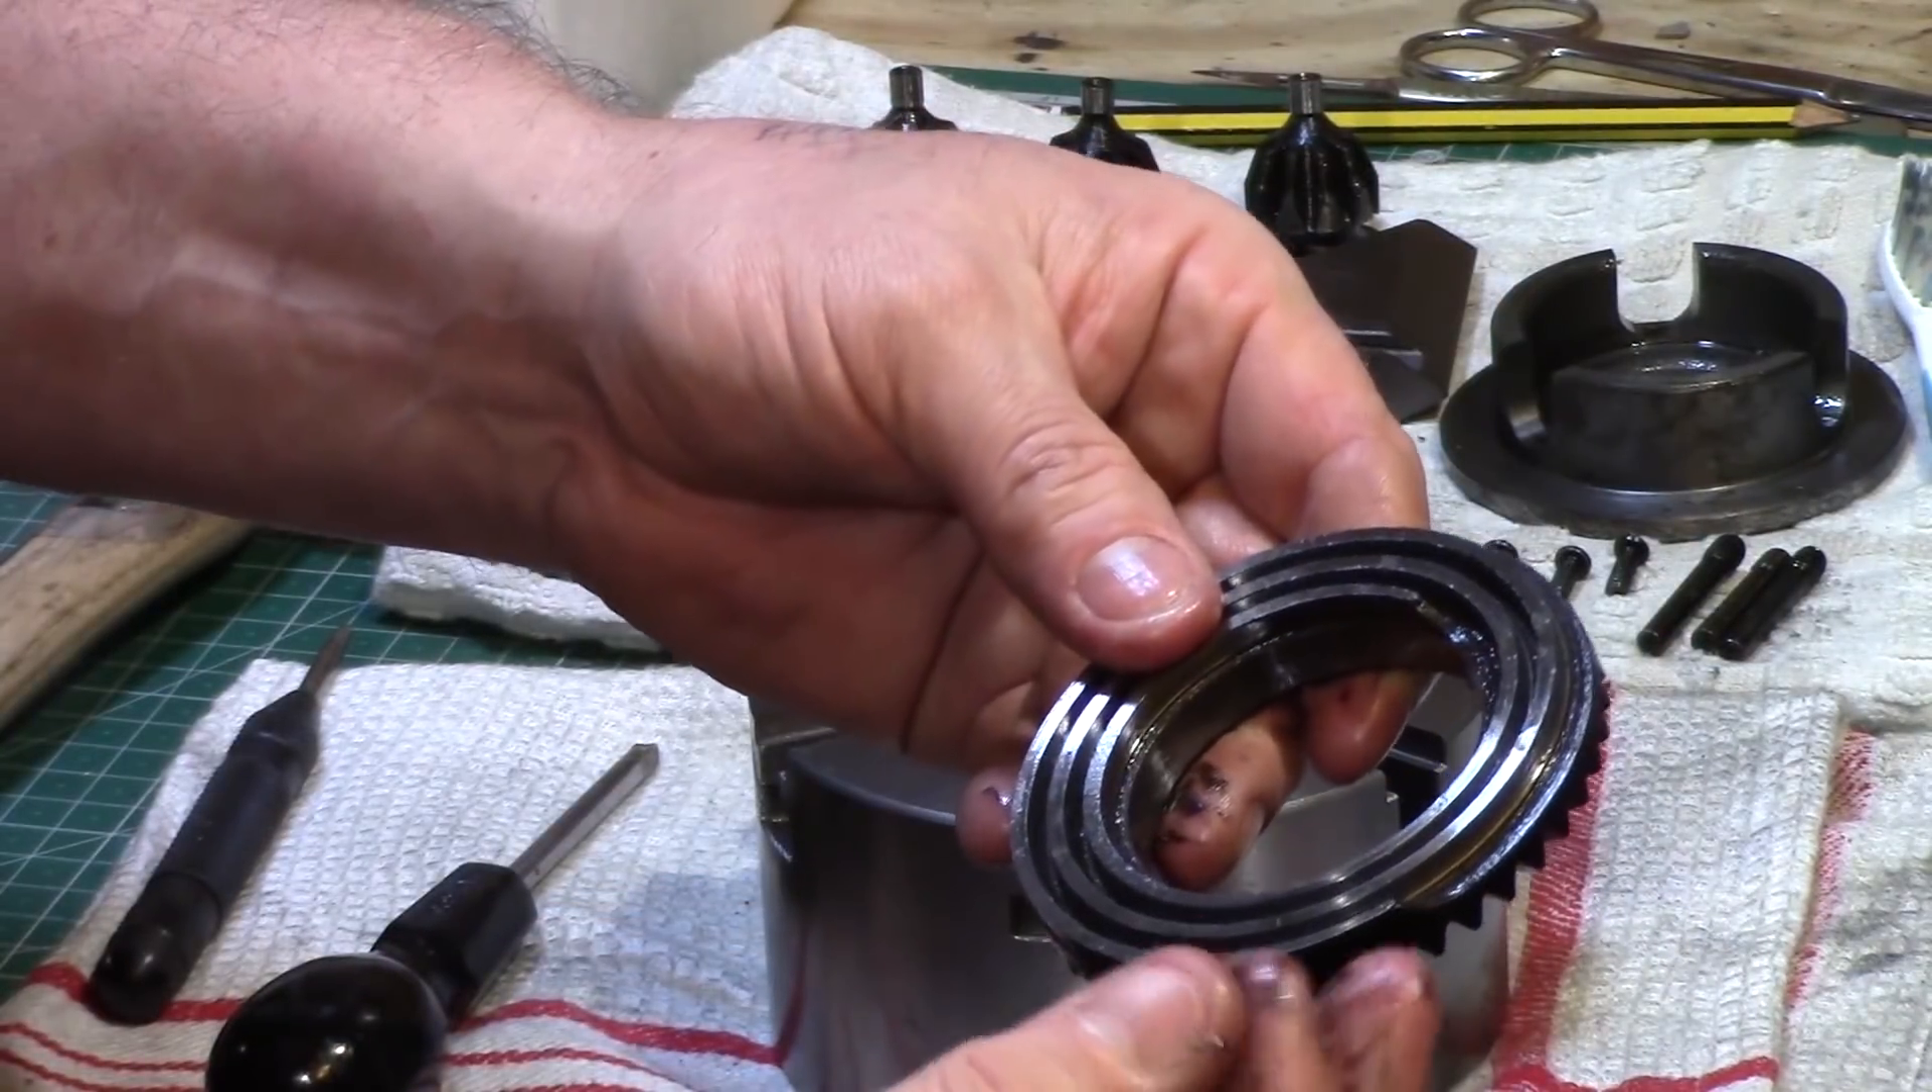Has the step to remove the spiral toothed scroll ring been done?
Yes.